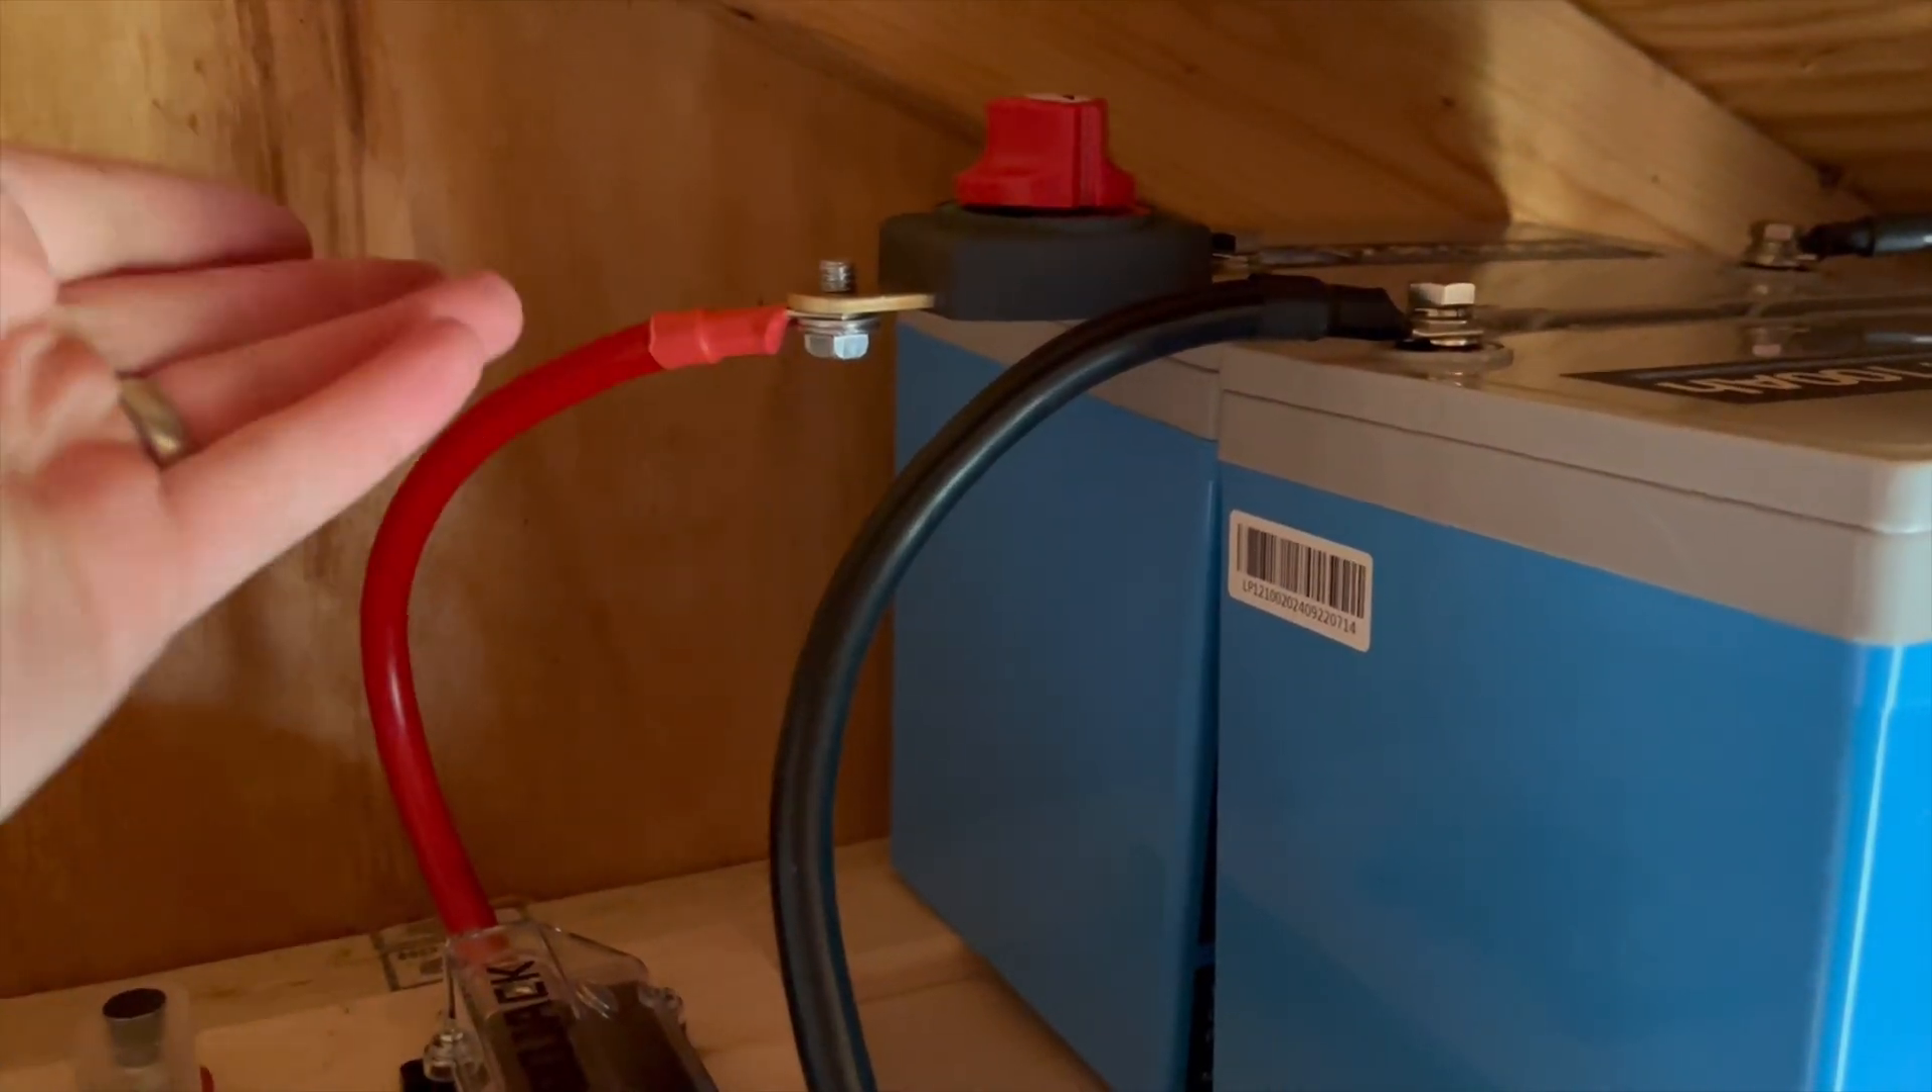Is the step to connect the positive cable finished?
Yes.